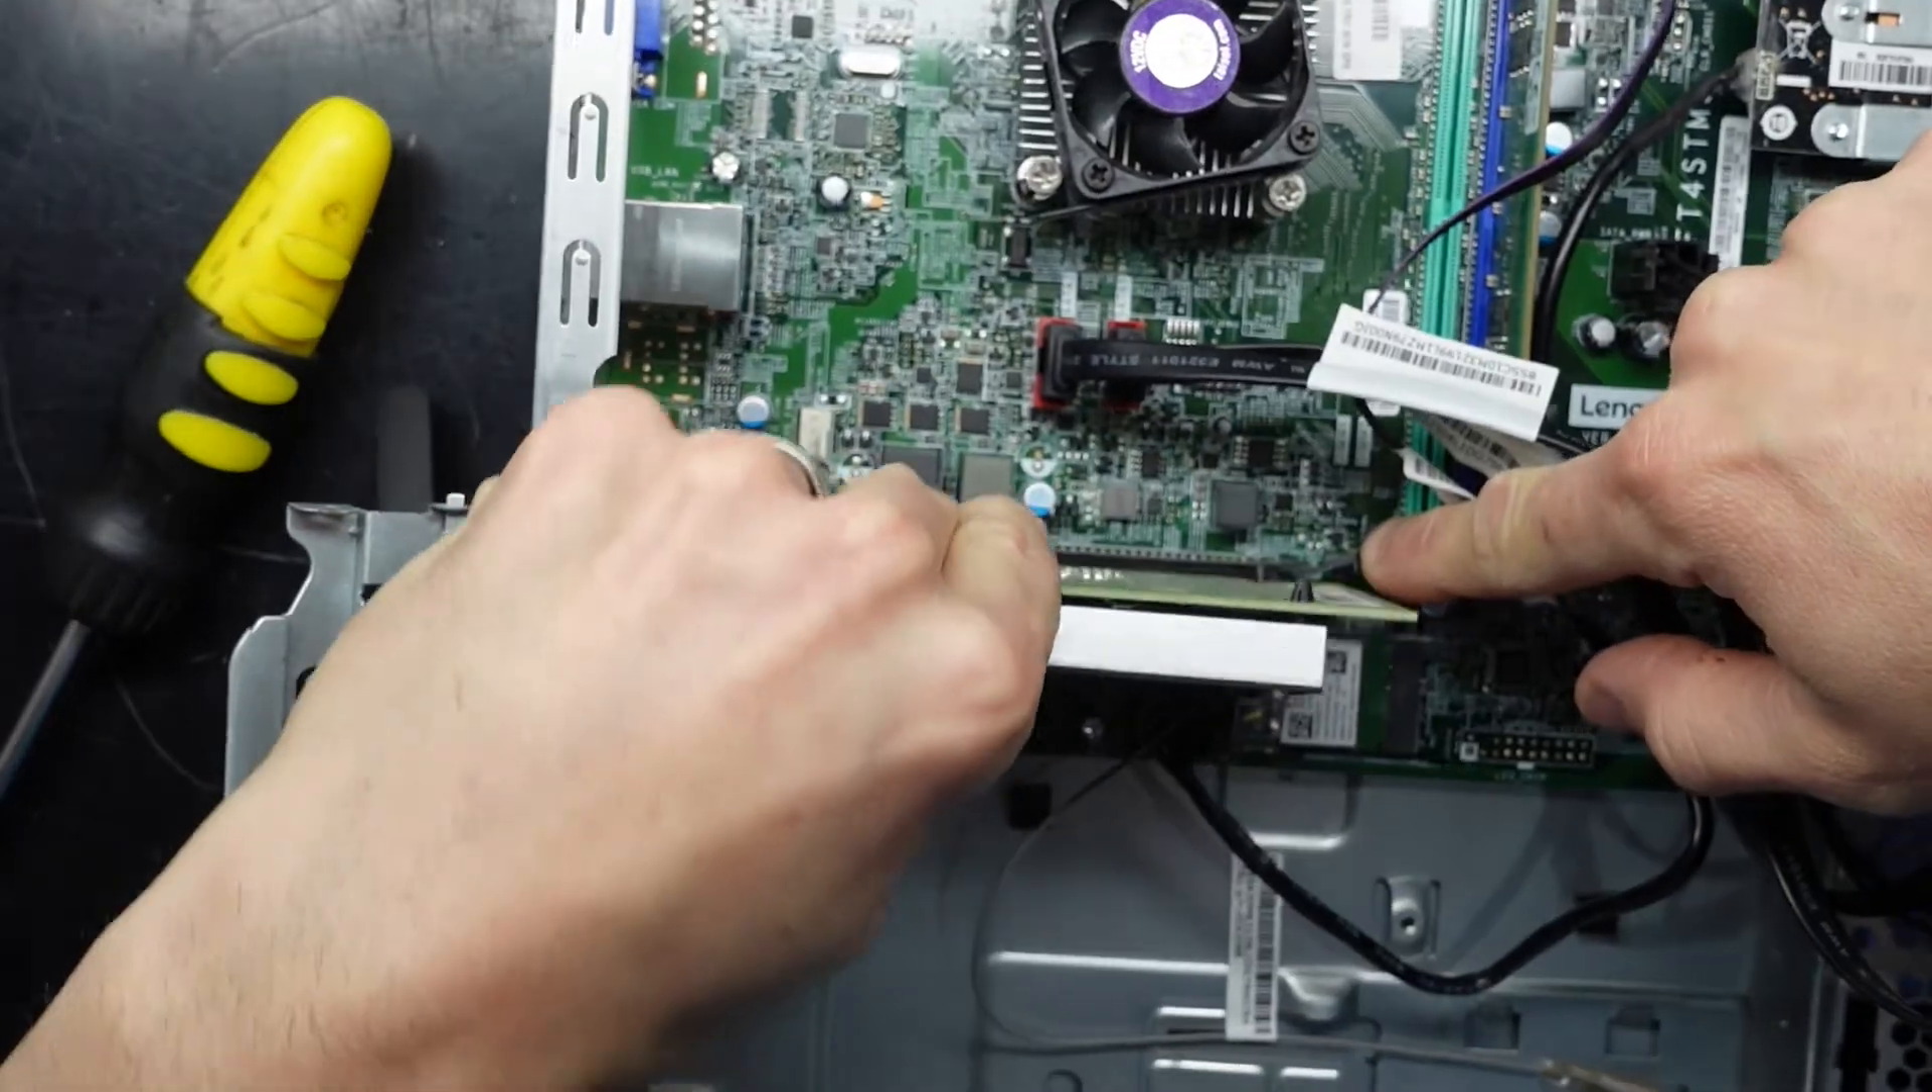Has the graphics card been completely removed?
No.